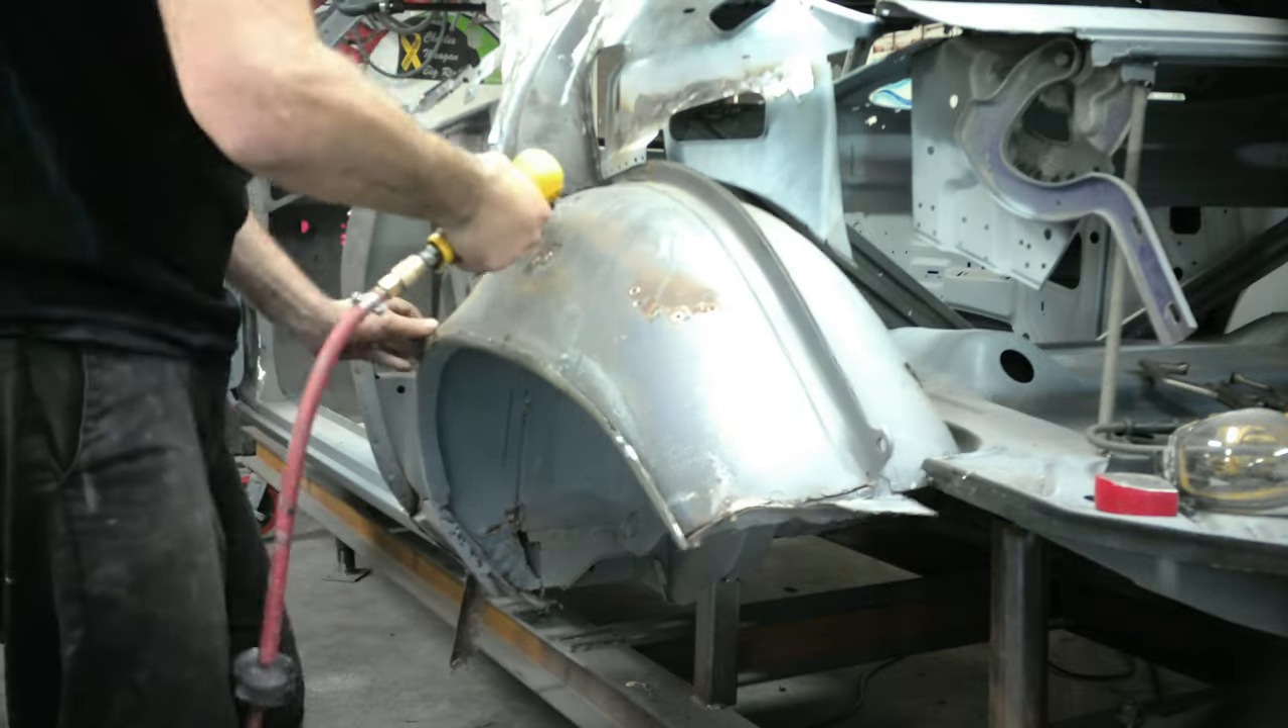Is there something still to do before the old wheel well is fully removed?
Yes.